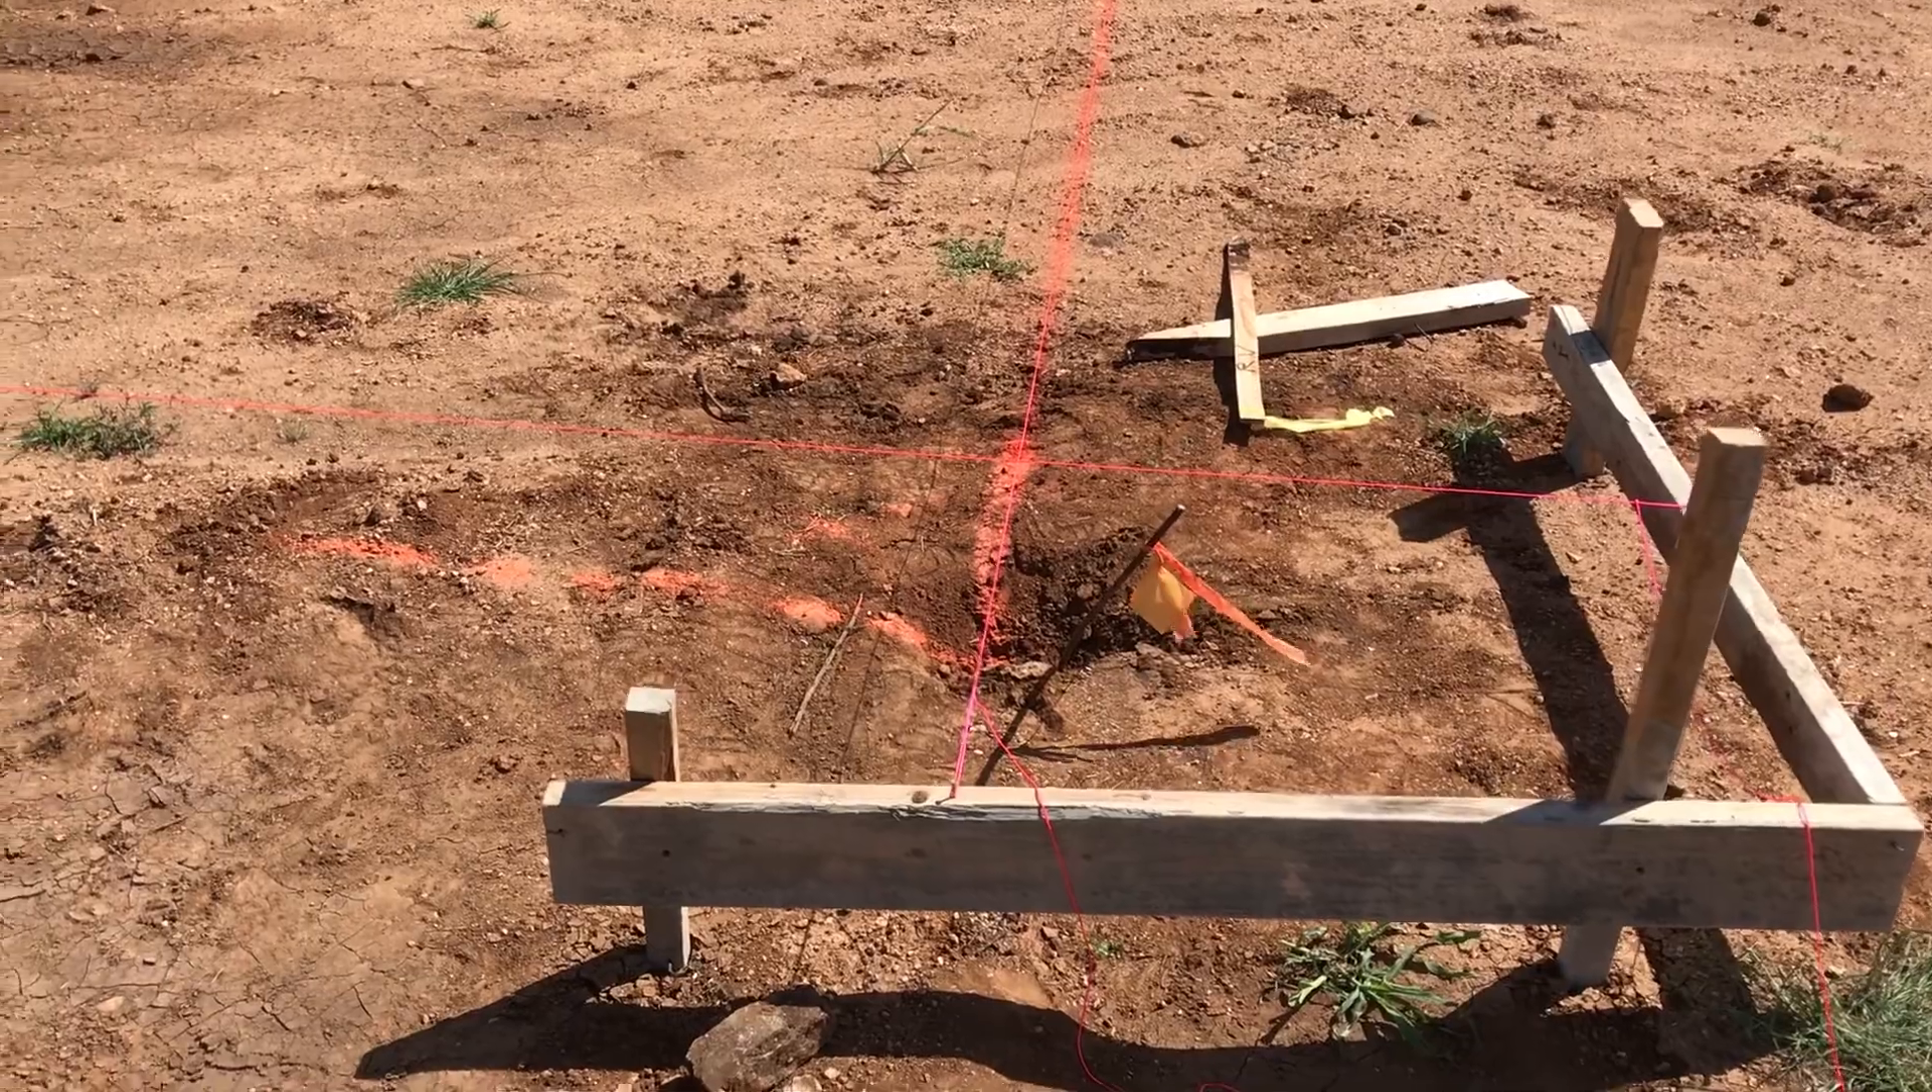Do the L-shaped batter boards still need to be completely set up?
No.